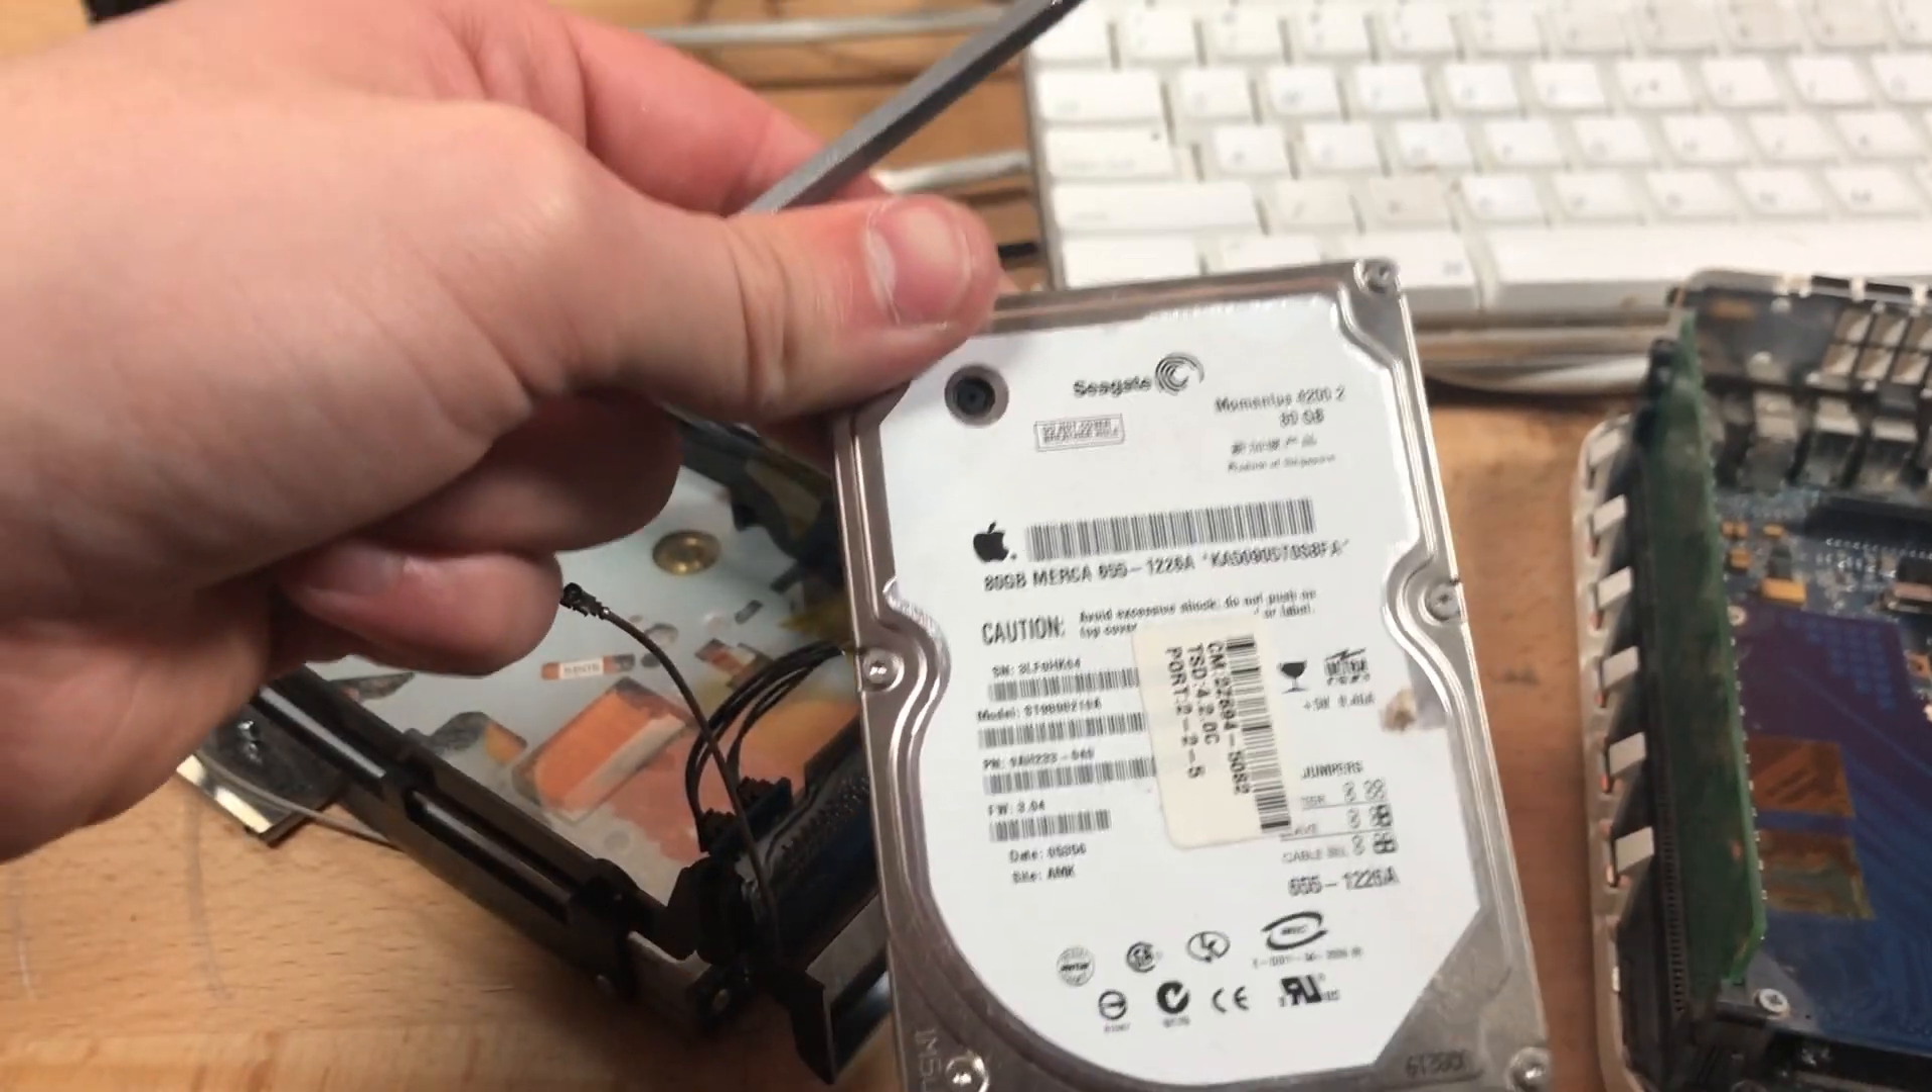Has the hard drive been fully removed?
Yes.